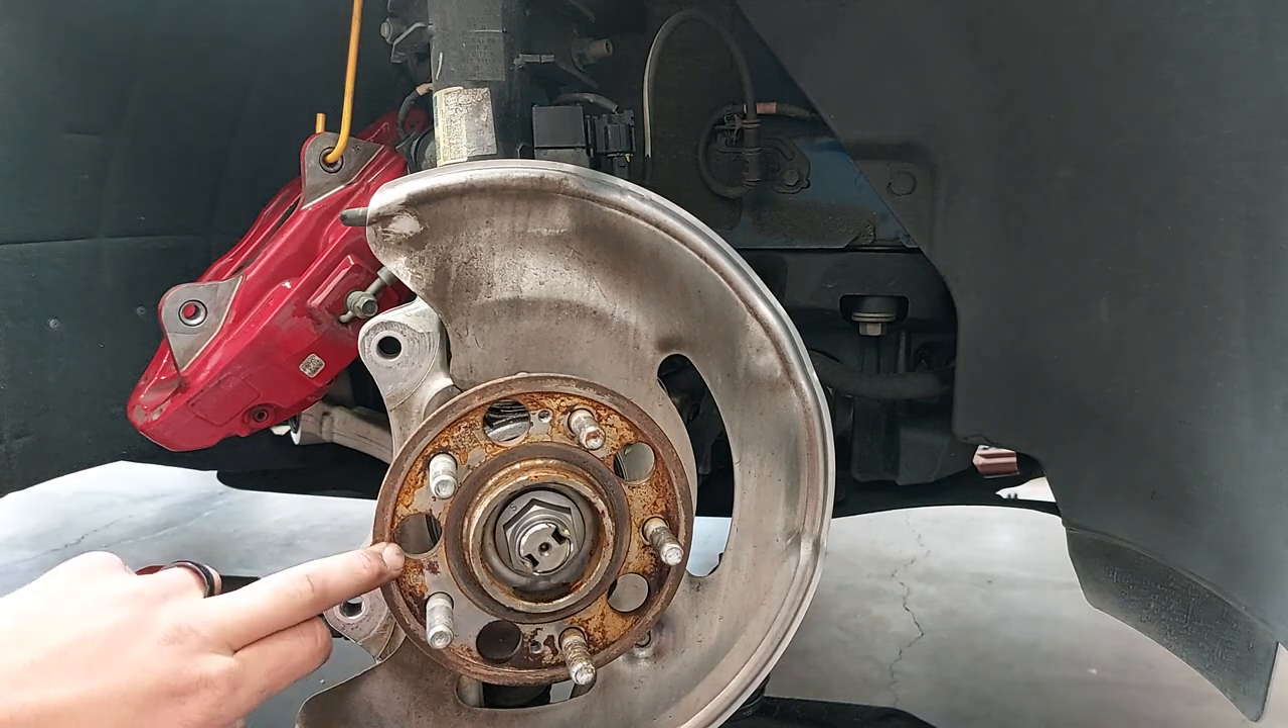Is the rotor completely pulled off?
Yes.